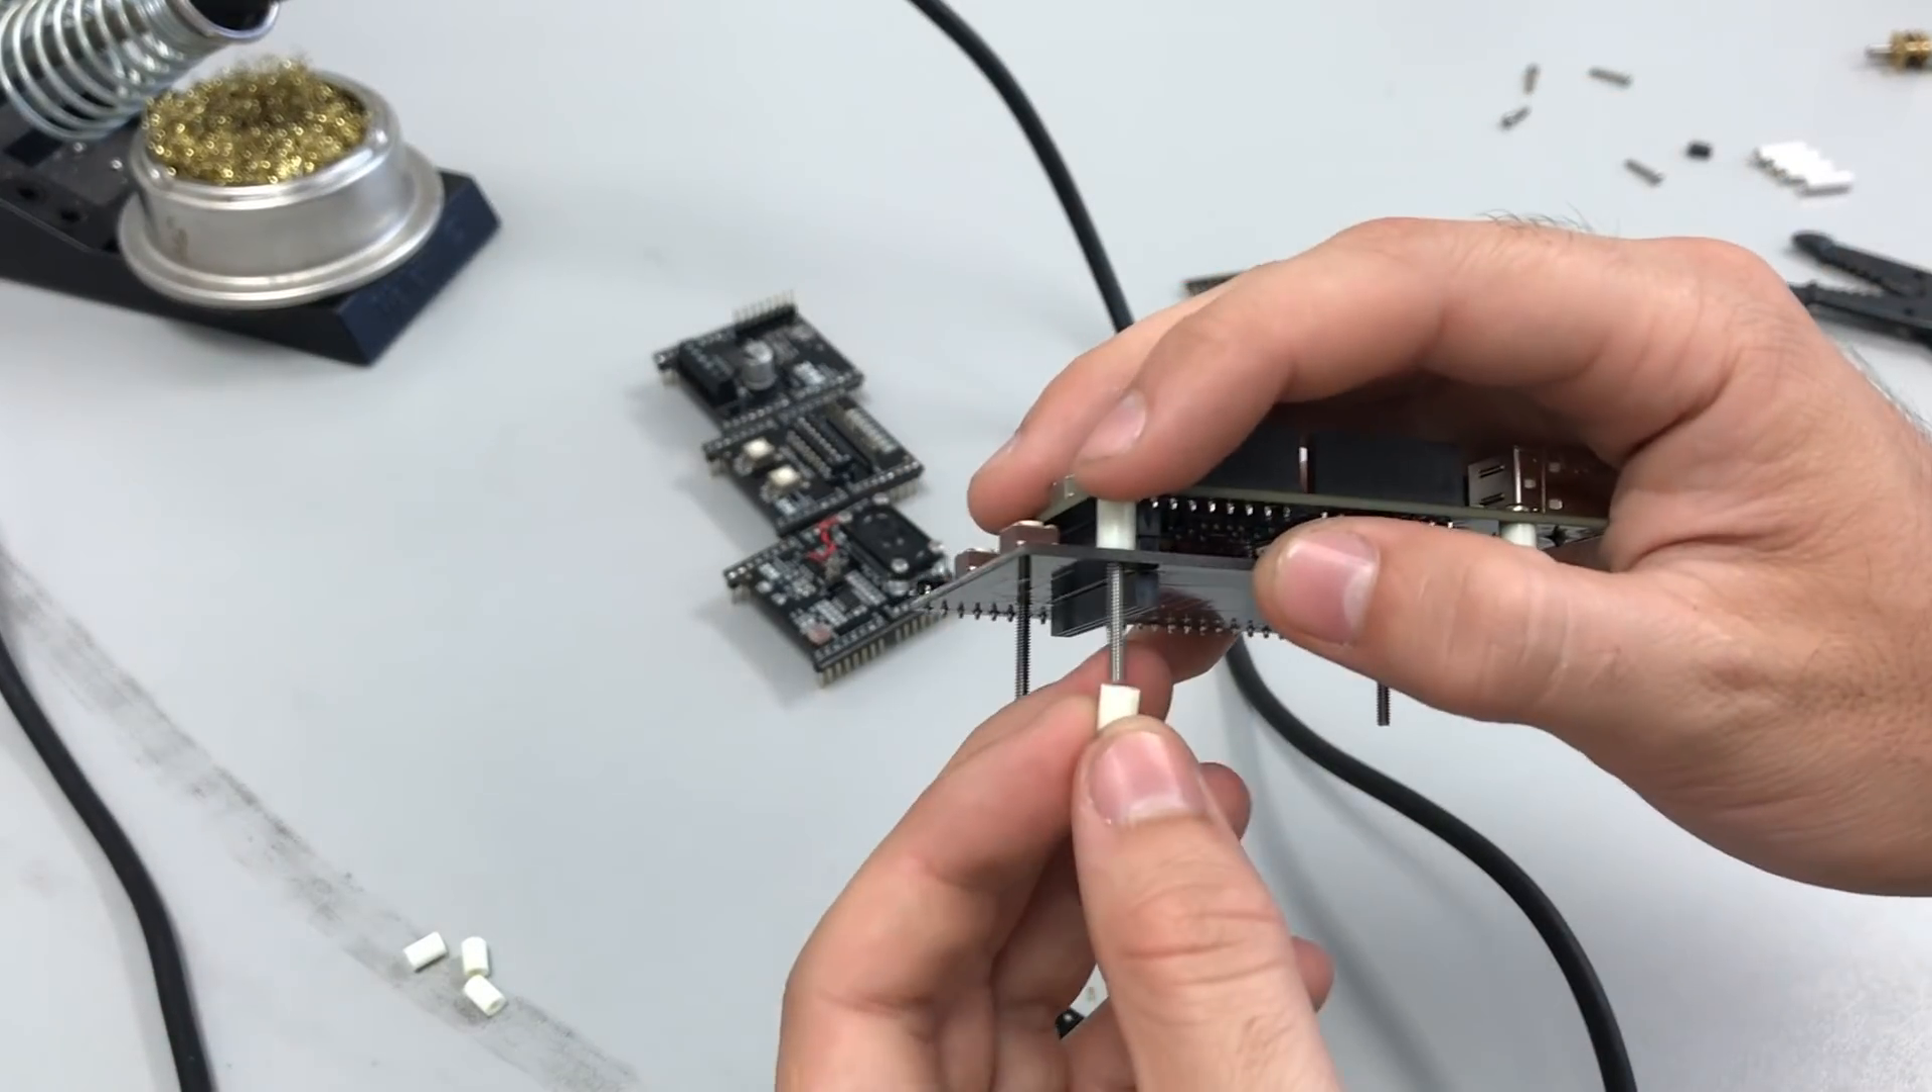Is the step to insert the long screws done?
Yes.